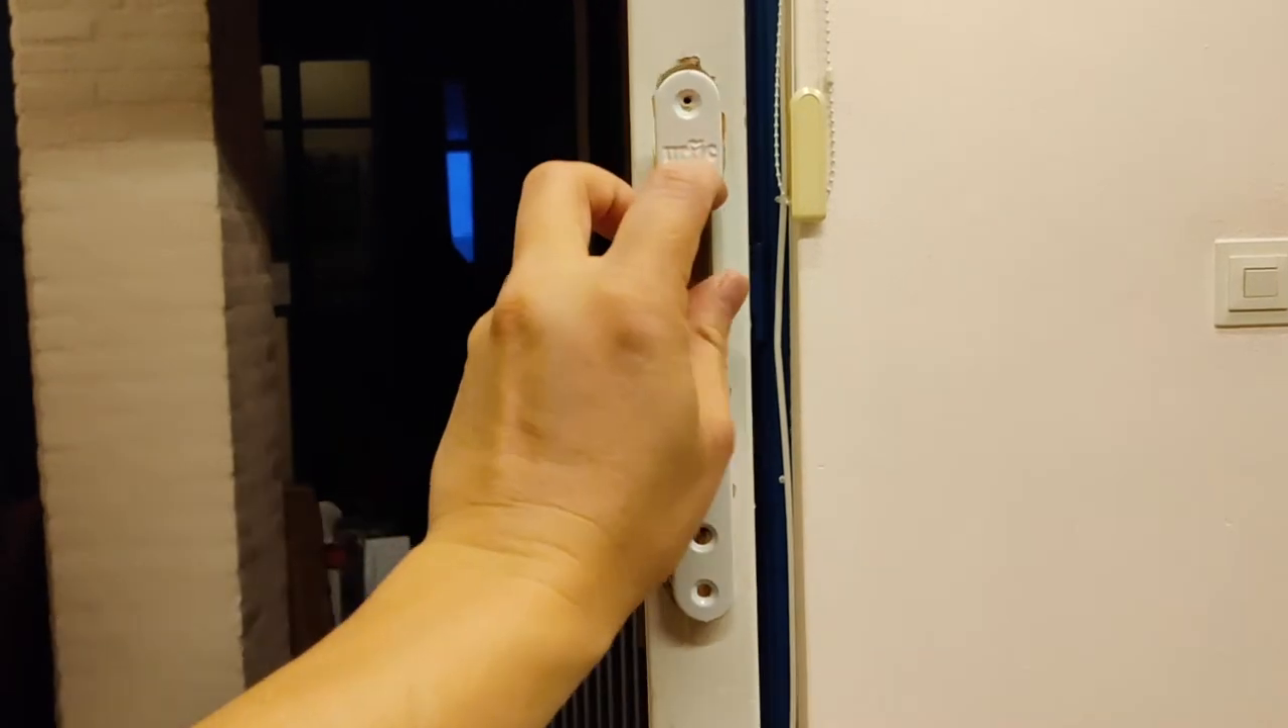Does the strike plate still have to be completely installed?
Yes.